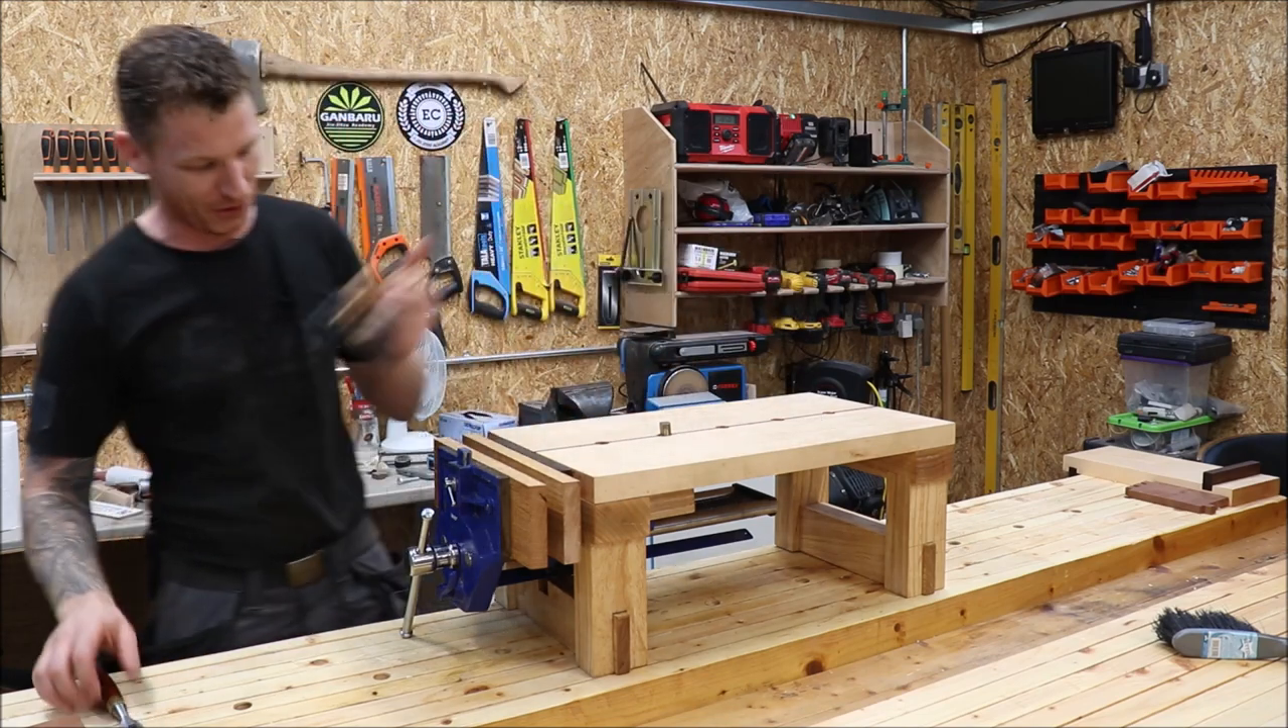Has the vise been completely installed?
Yes.